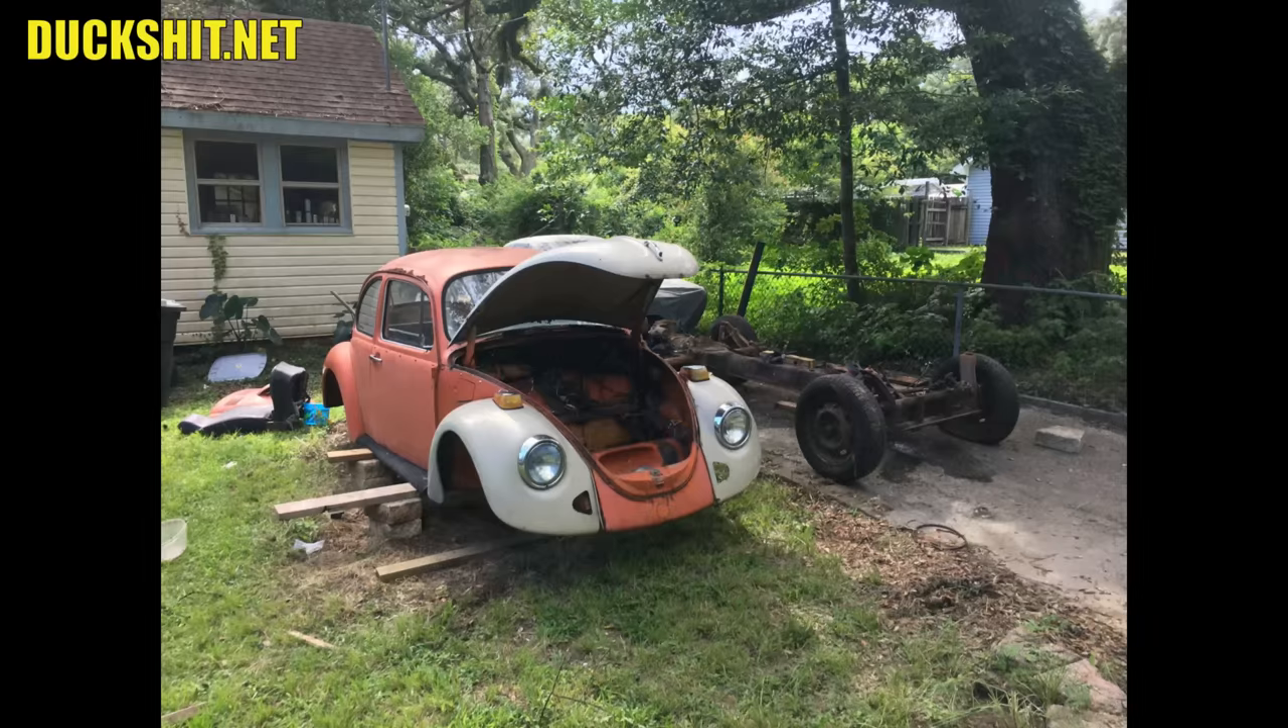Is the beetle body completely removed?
Yes.